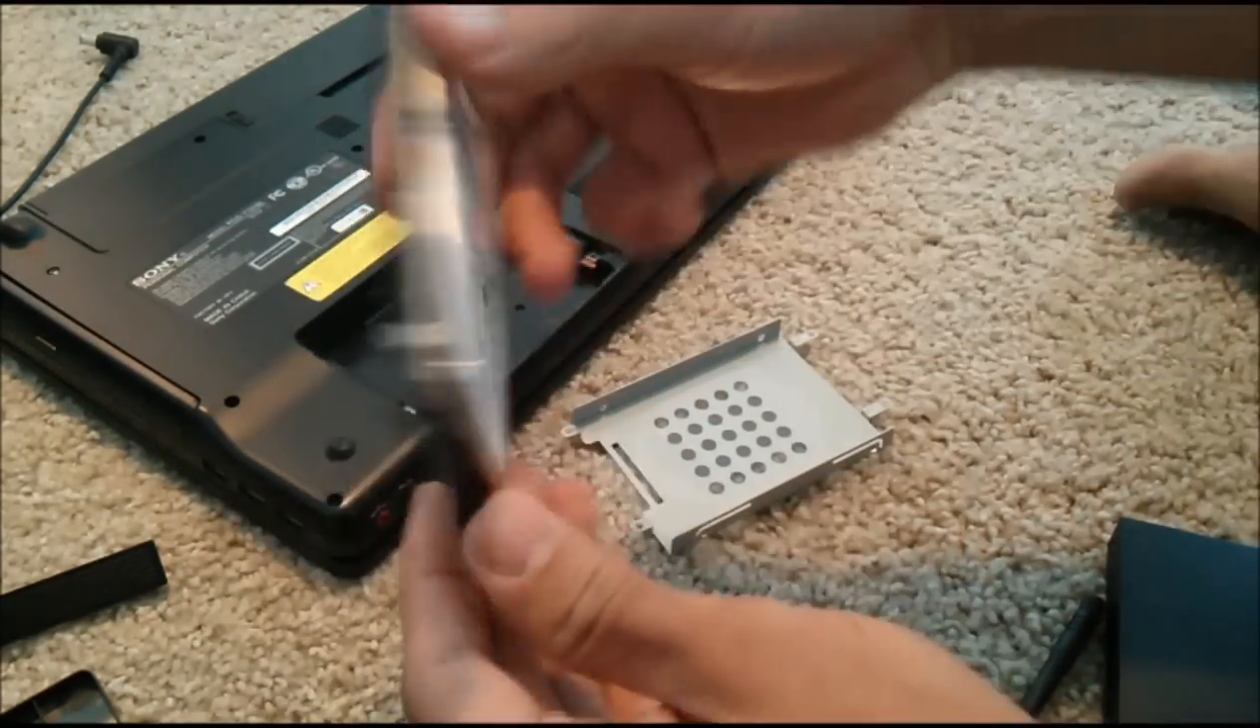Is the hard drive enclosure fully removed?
Yes.